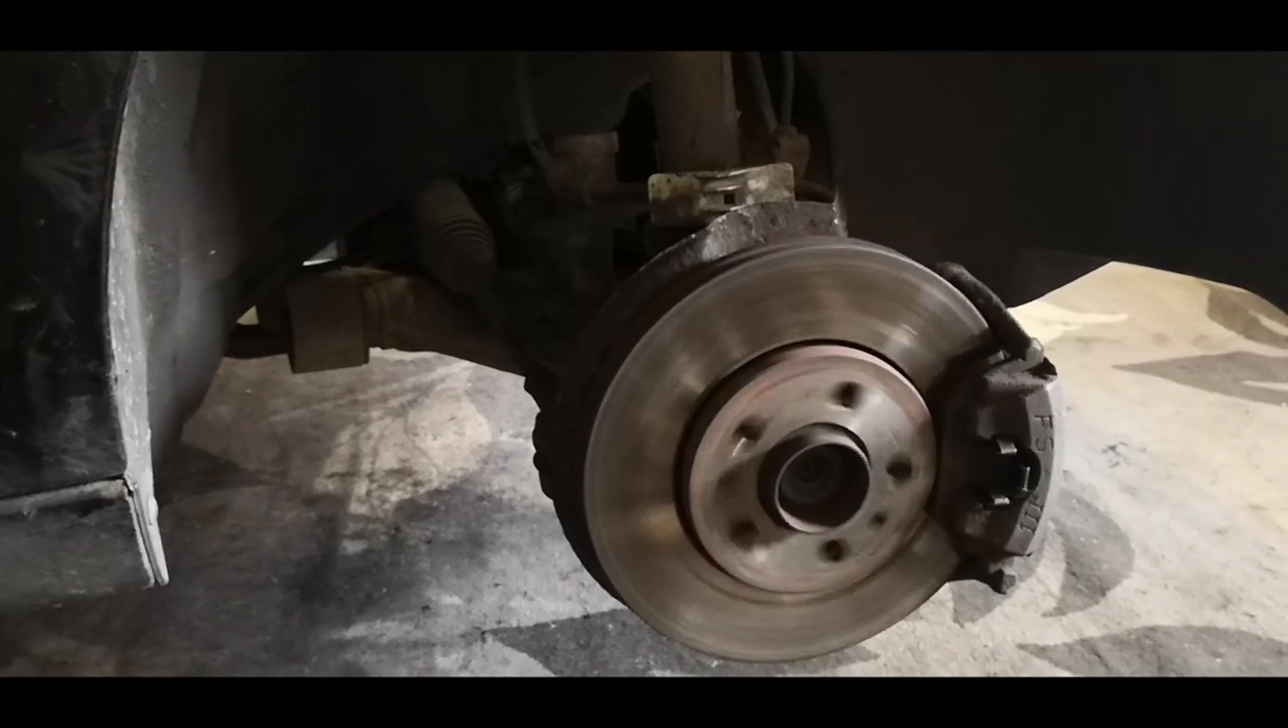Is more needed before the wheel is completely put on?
Yes.